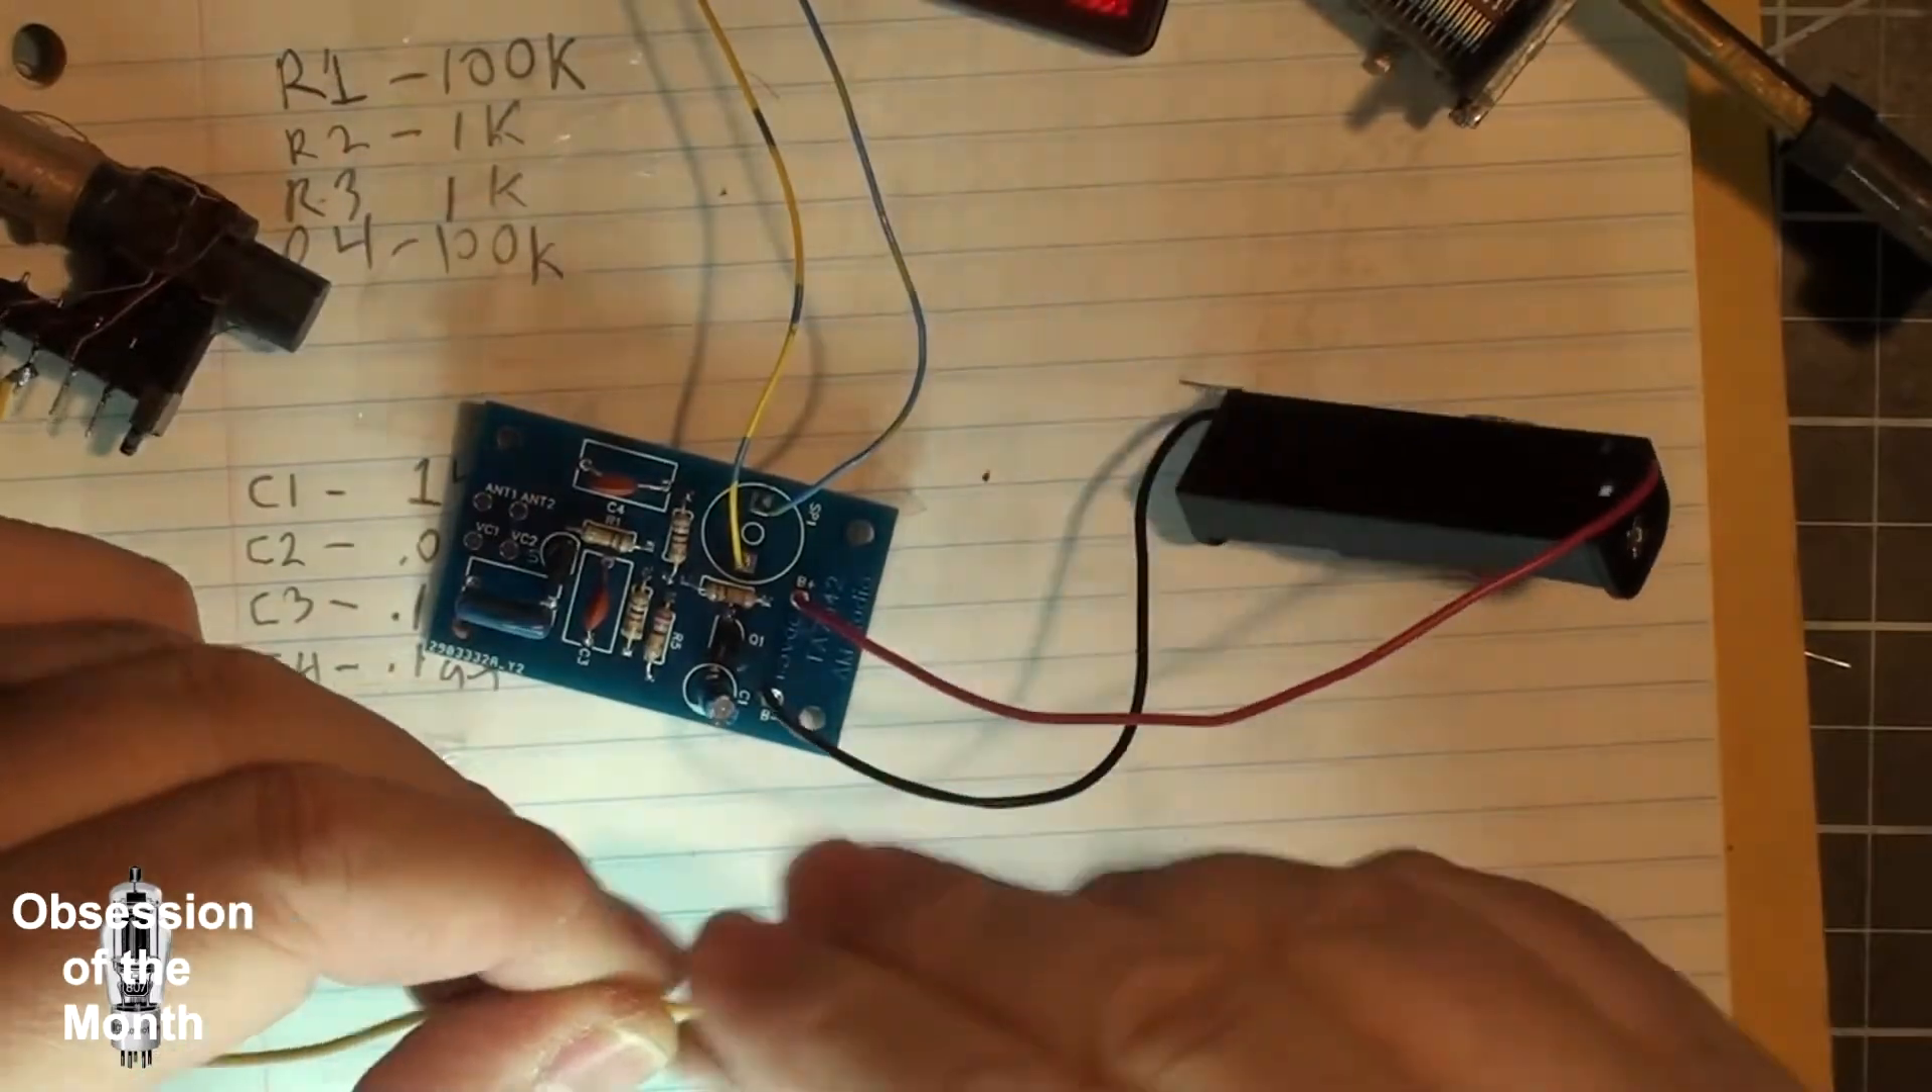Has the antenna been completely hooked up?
No.